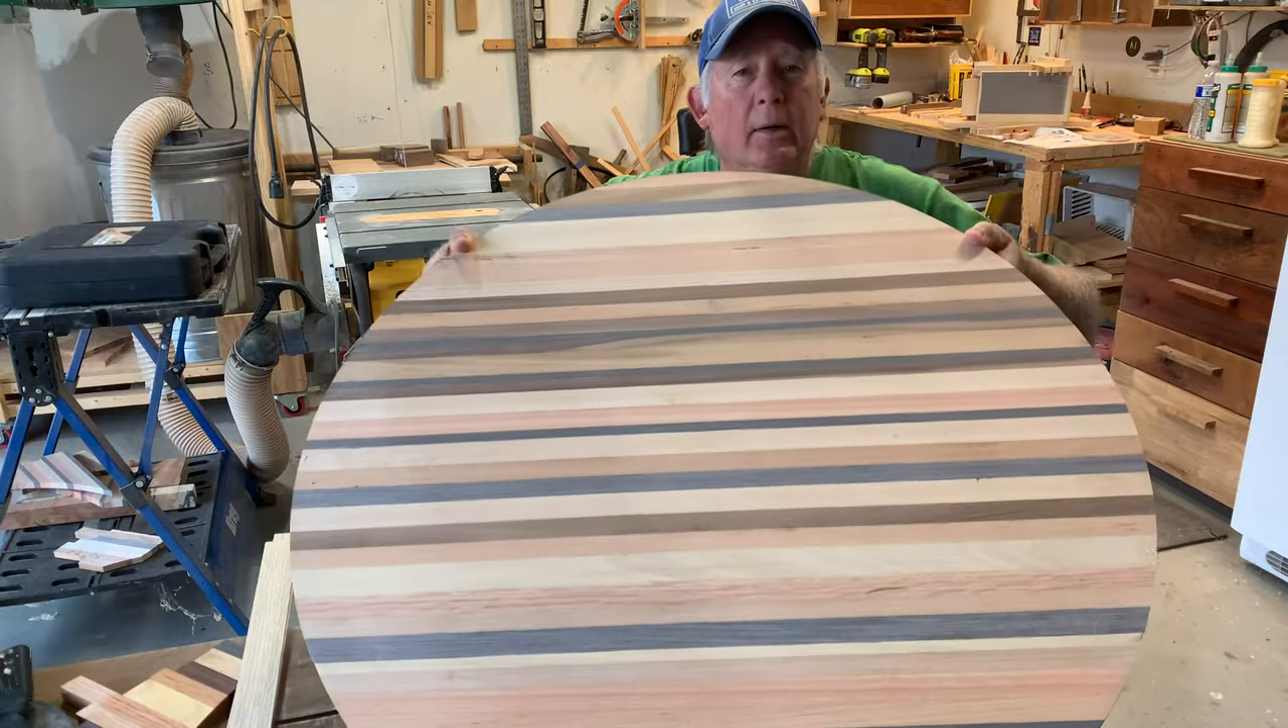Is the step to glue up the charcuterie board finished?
Yes.